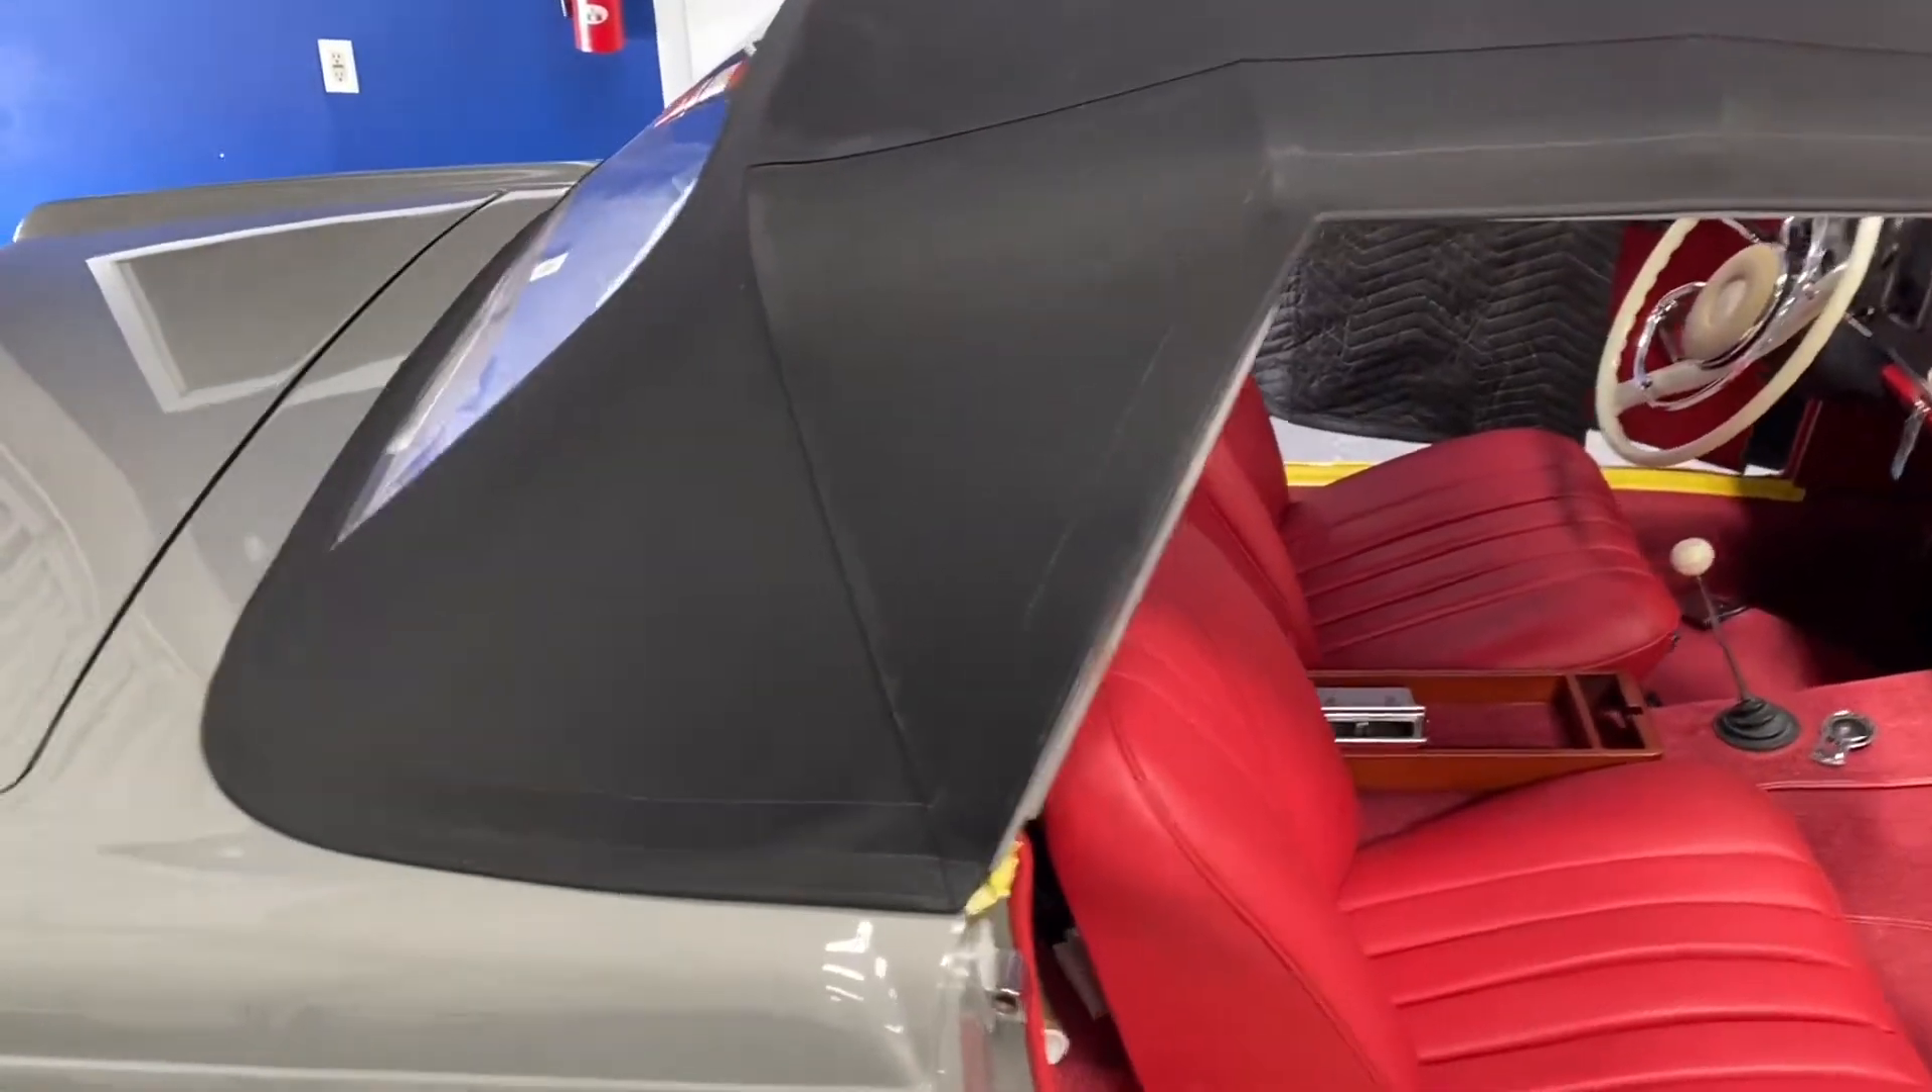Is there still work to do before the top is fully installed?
No.